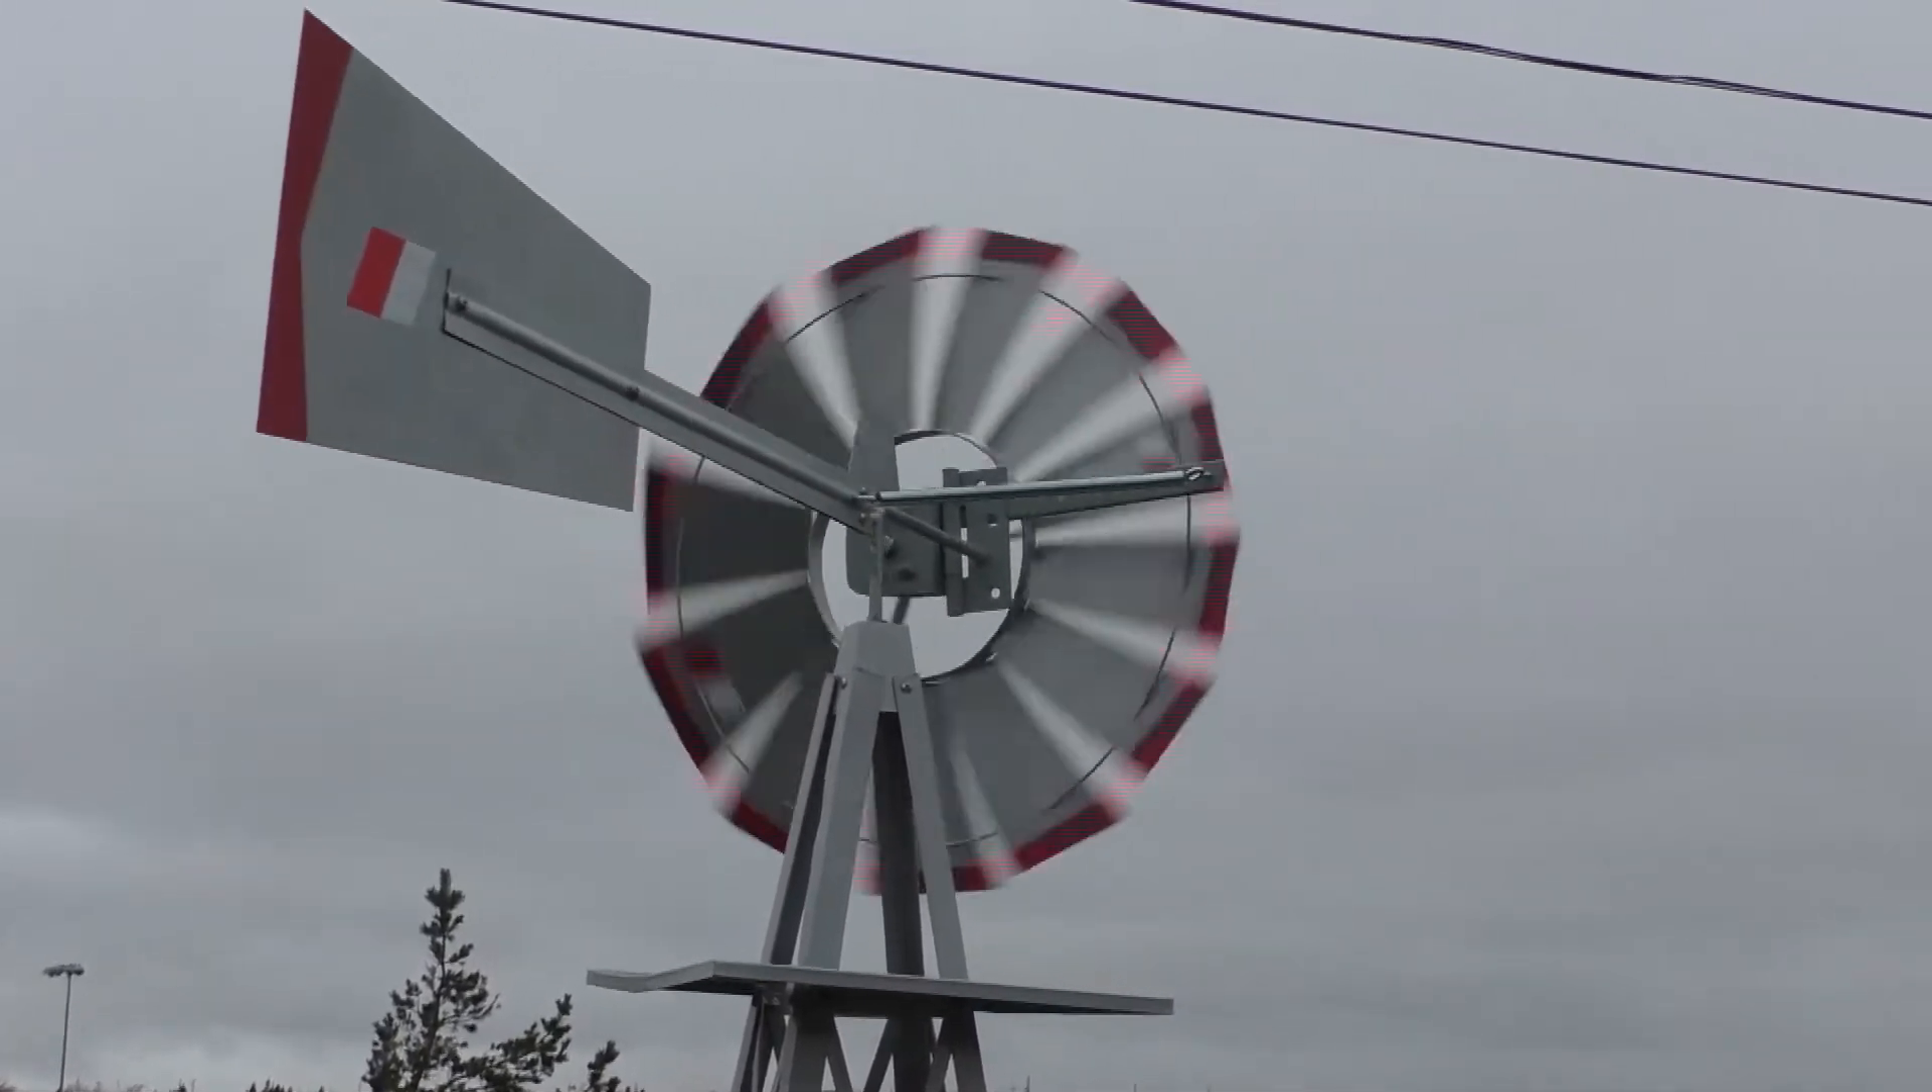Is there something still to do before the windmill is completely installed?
No.